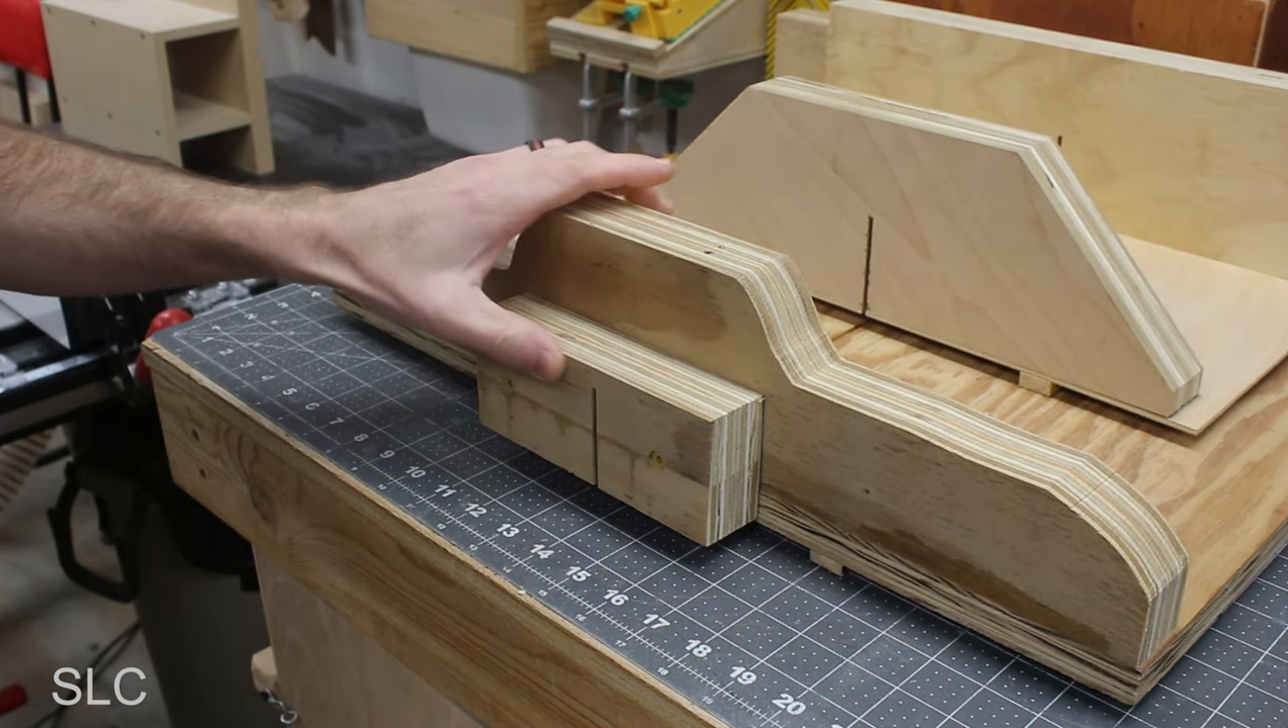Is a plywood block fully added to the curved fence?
Yes.